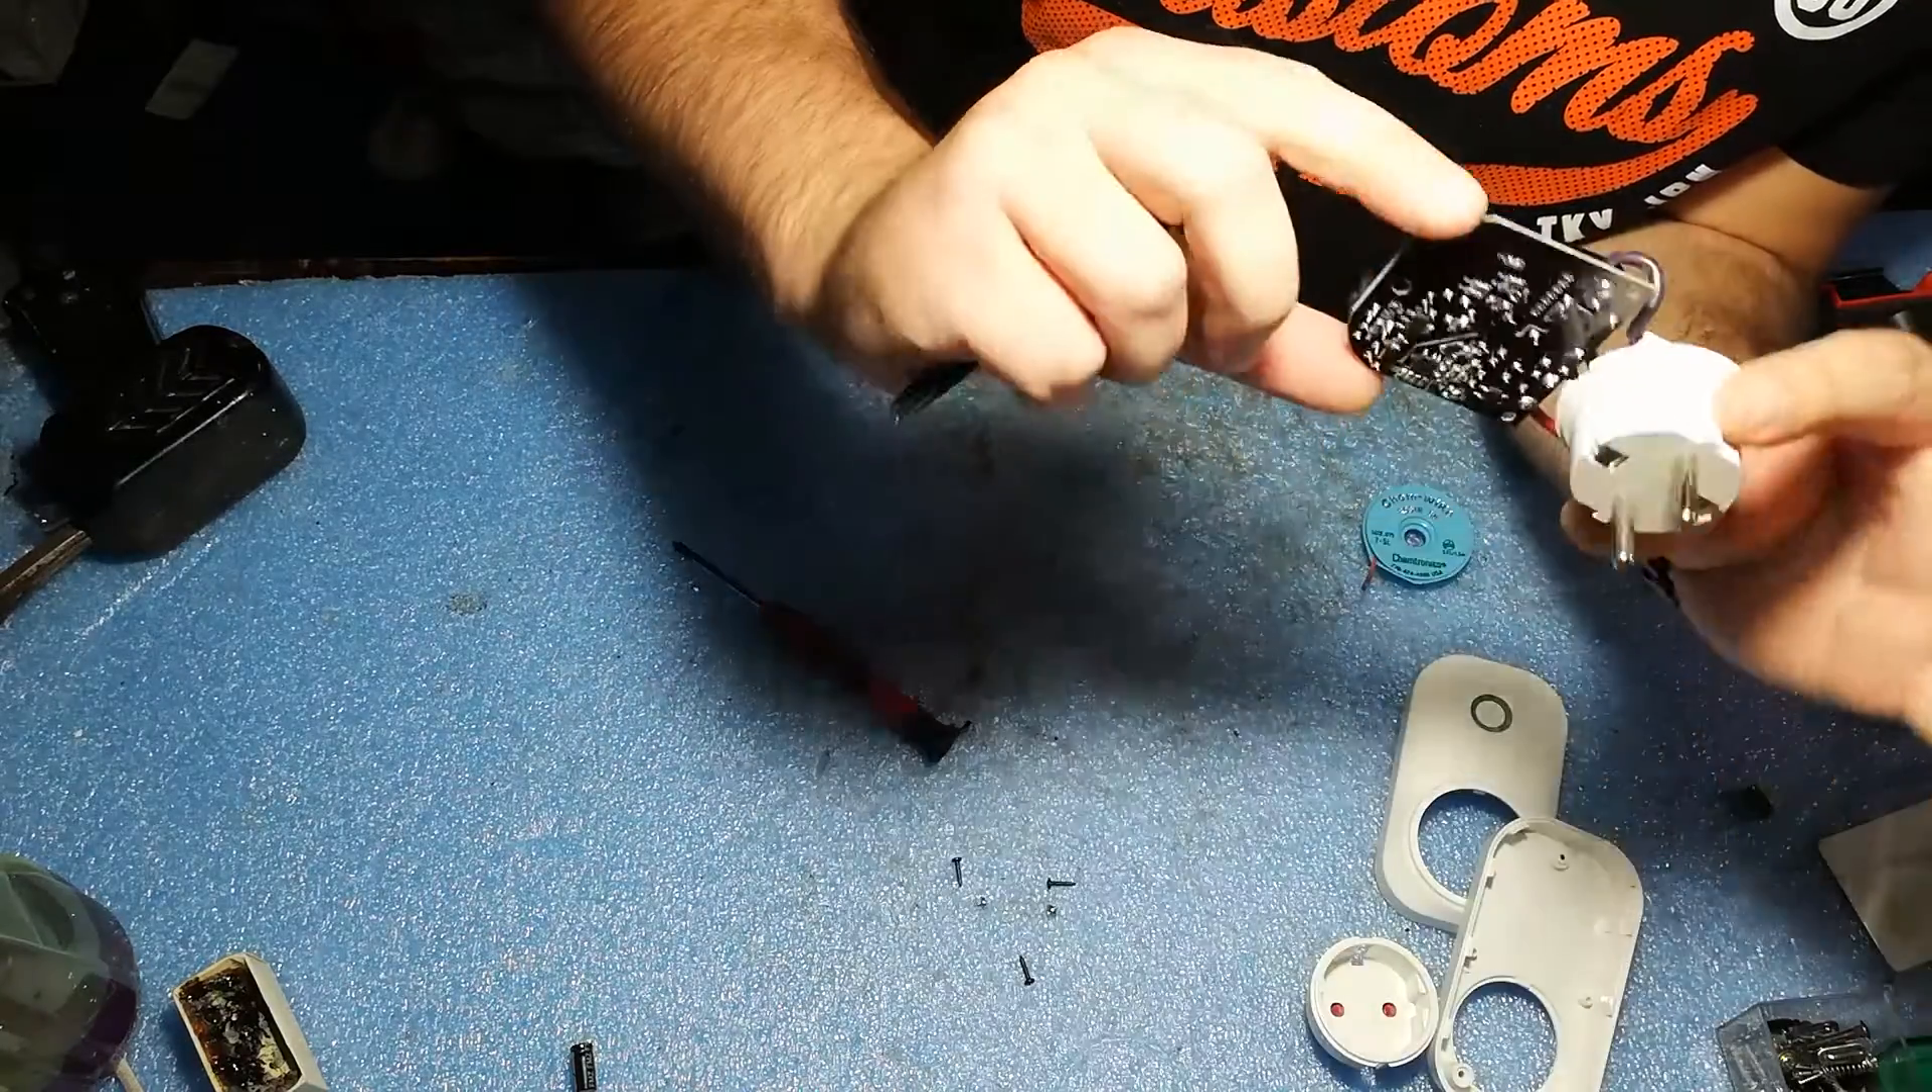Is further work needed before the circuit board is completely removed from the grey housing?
No.